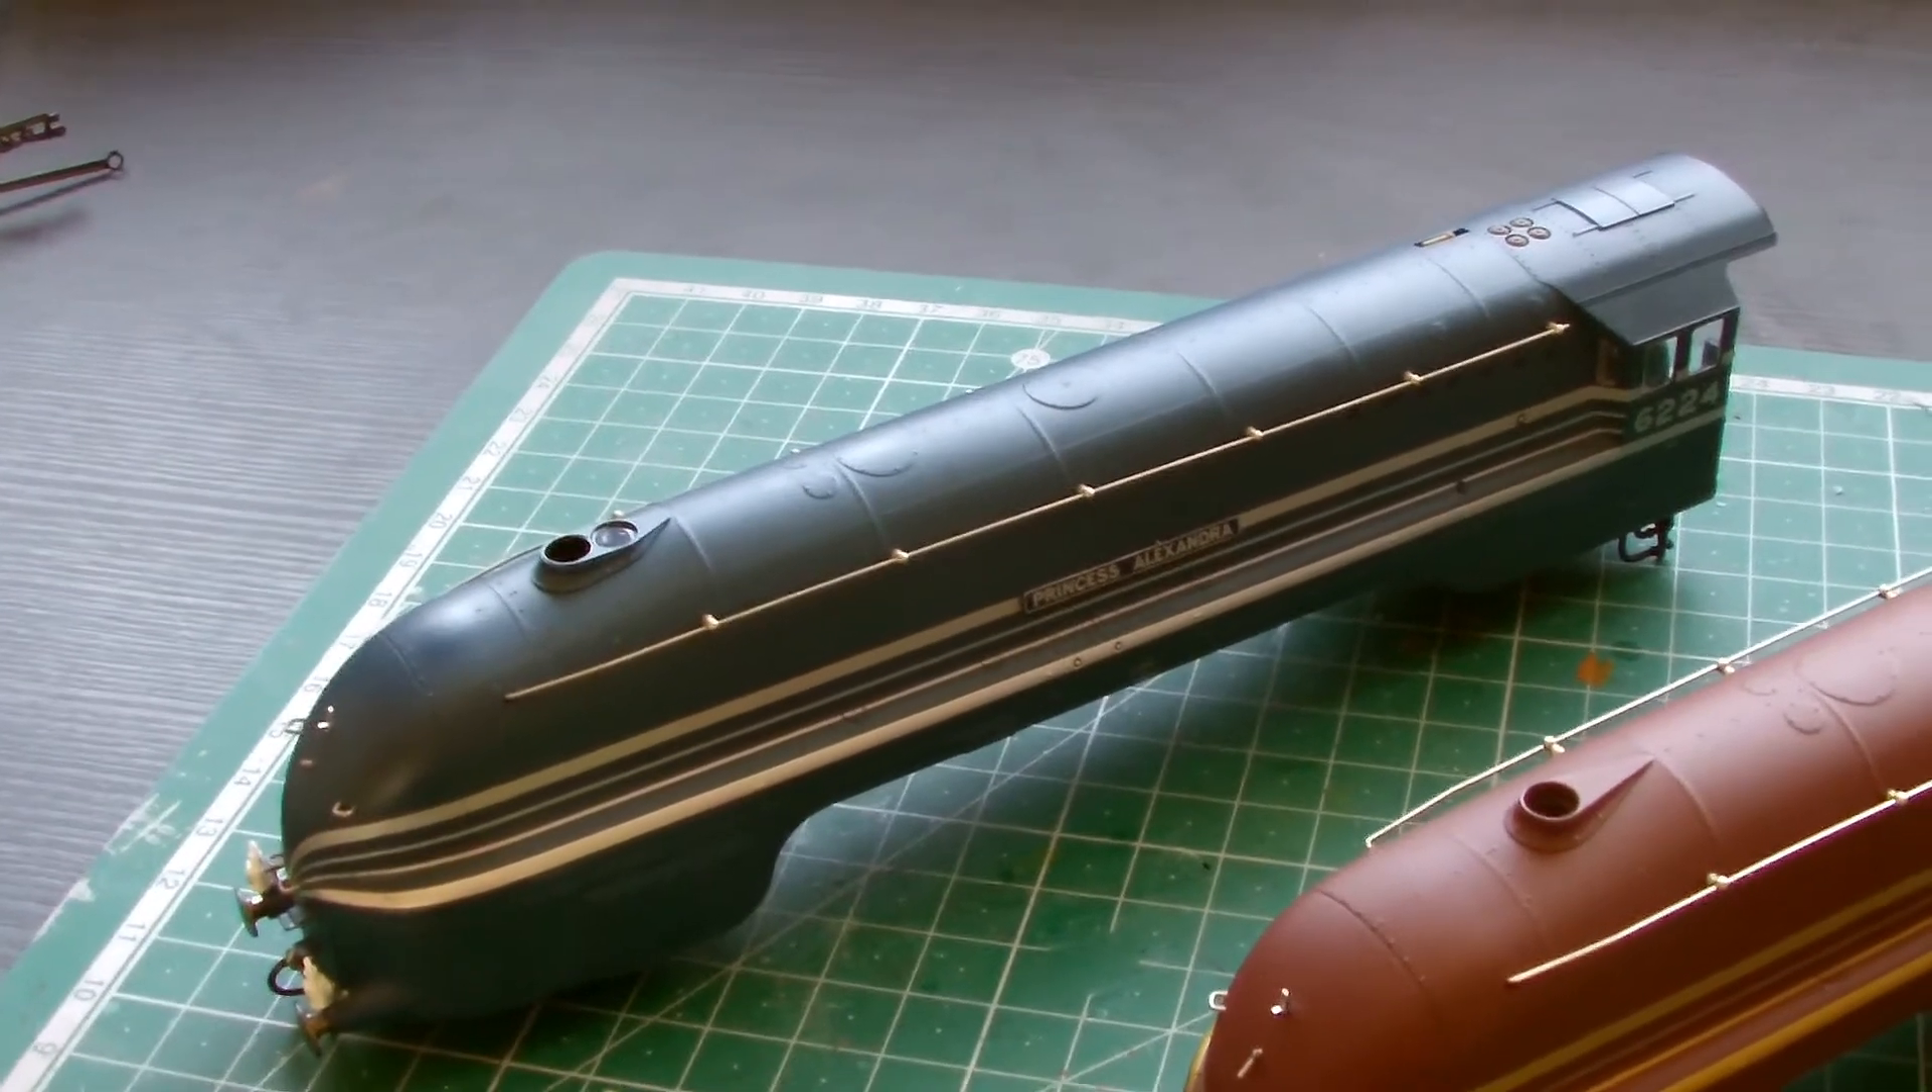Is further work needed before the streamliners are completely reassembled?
Yes.